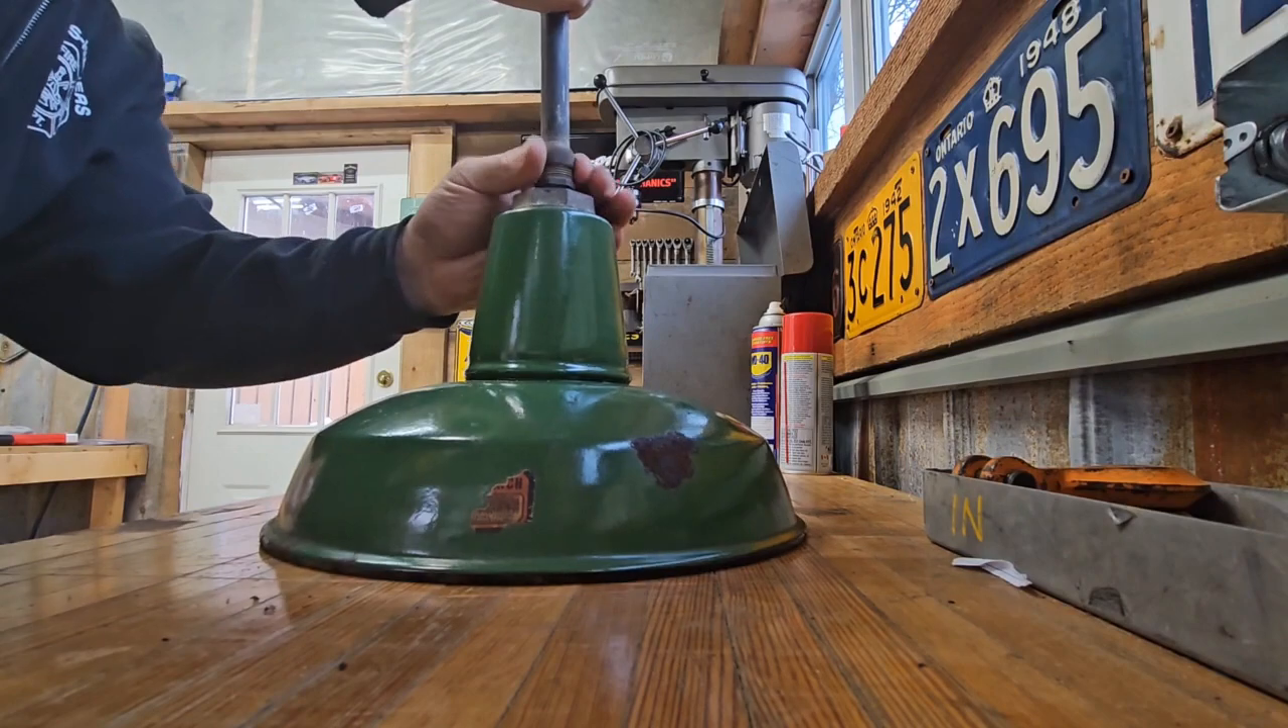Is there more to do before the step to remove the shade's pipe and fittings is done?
Yes.